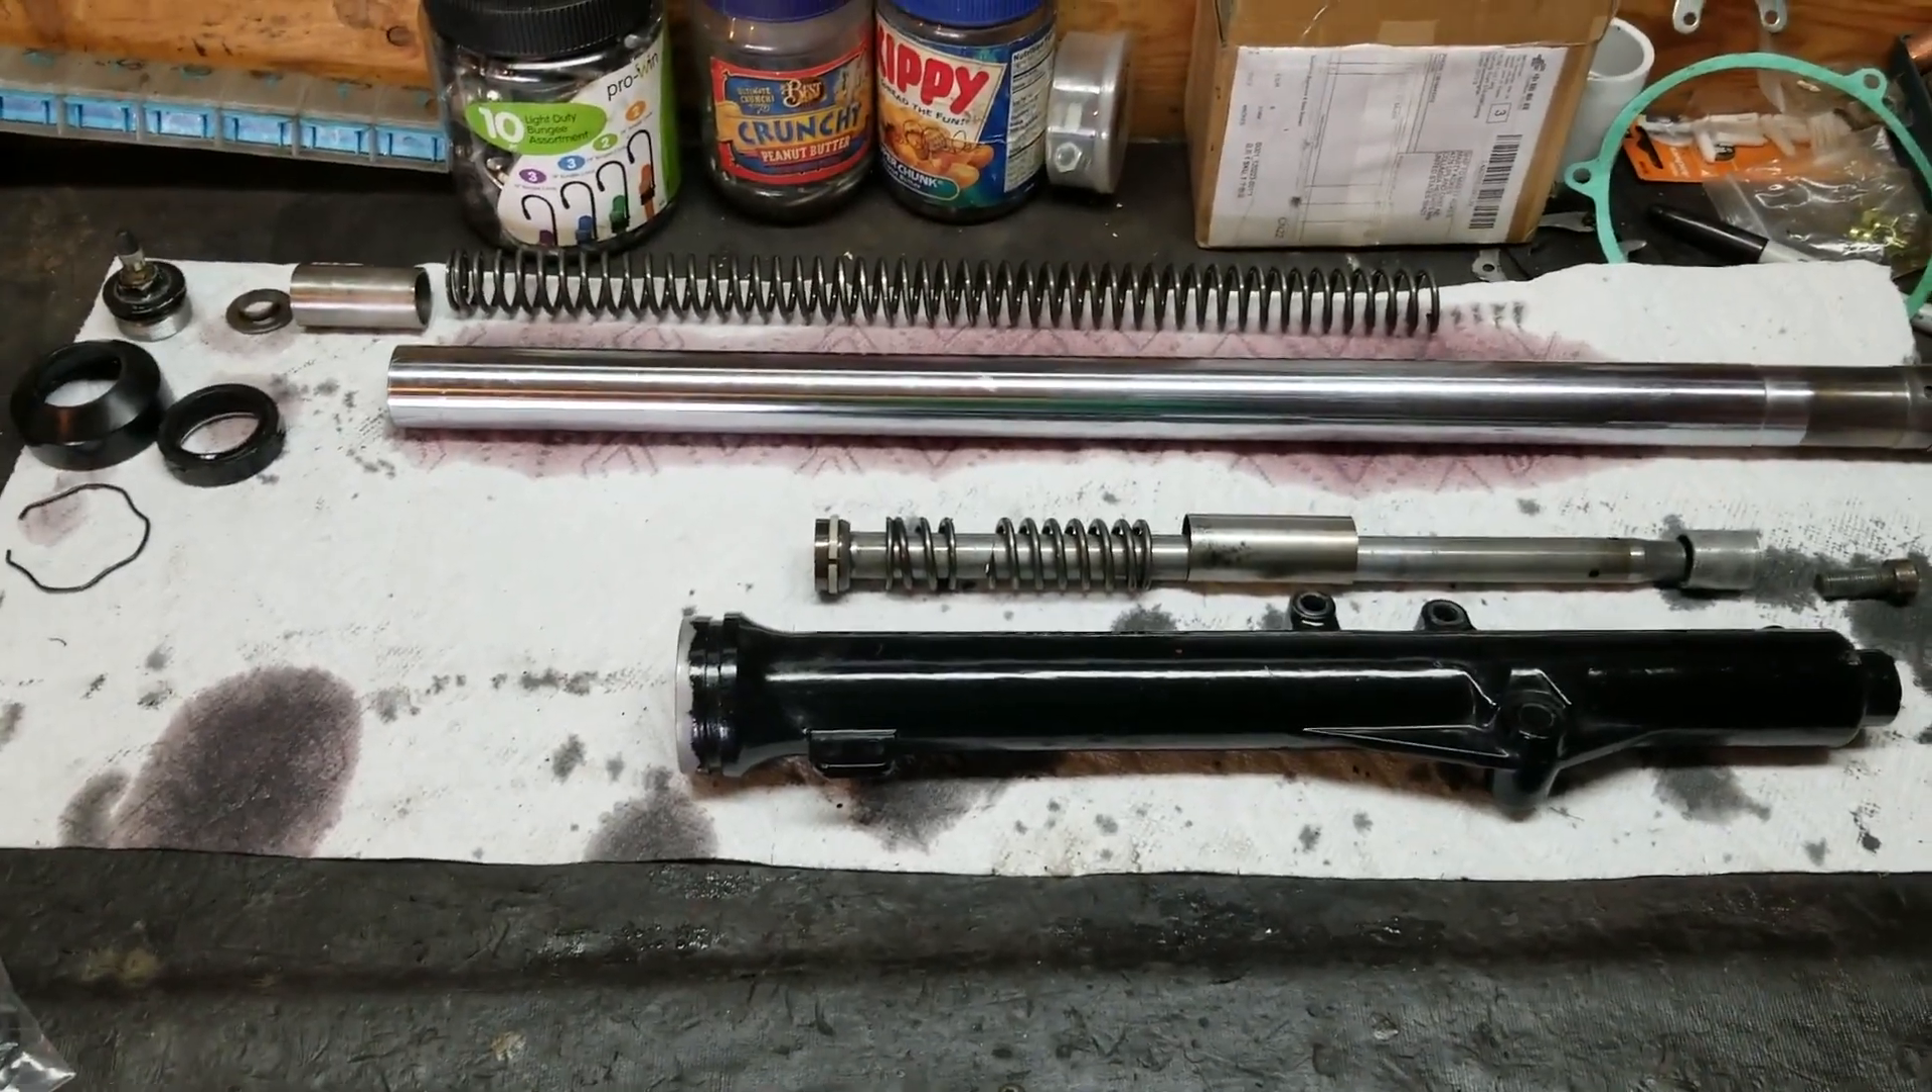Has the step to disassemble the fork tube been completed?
Yes.